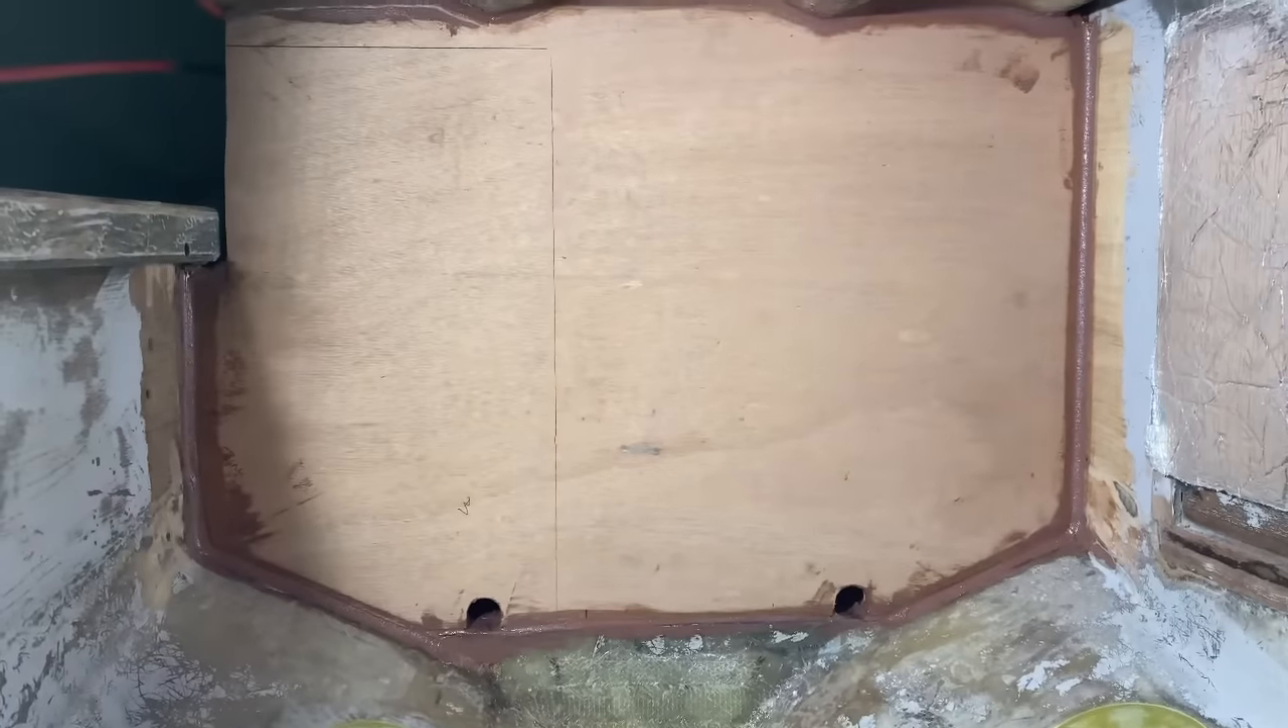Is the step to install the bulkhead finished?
Yes.